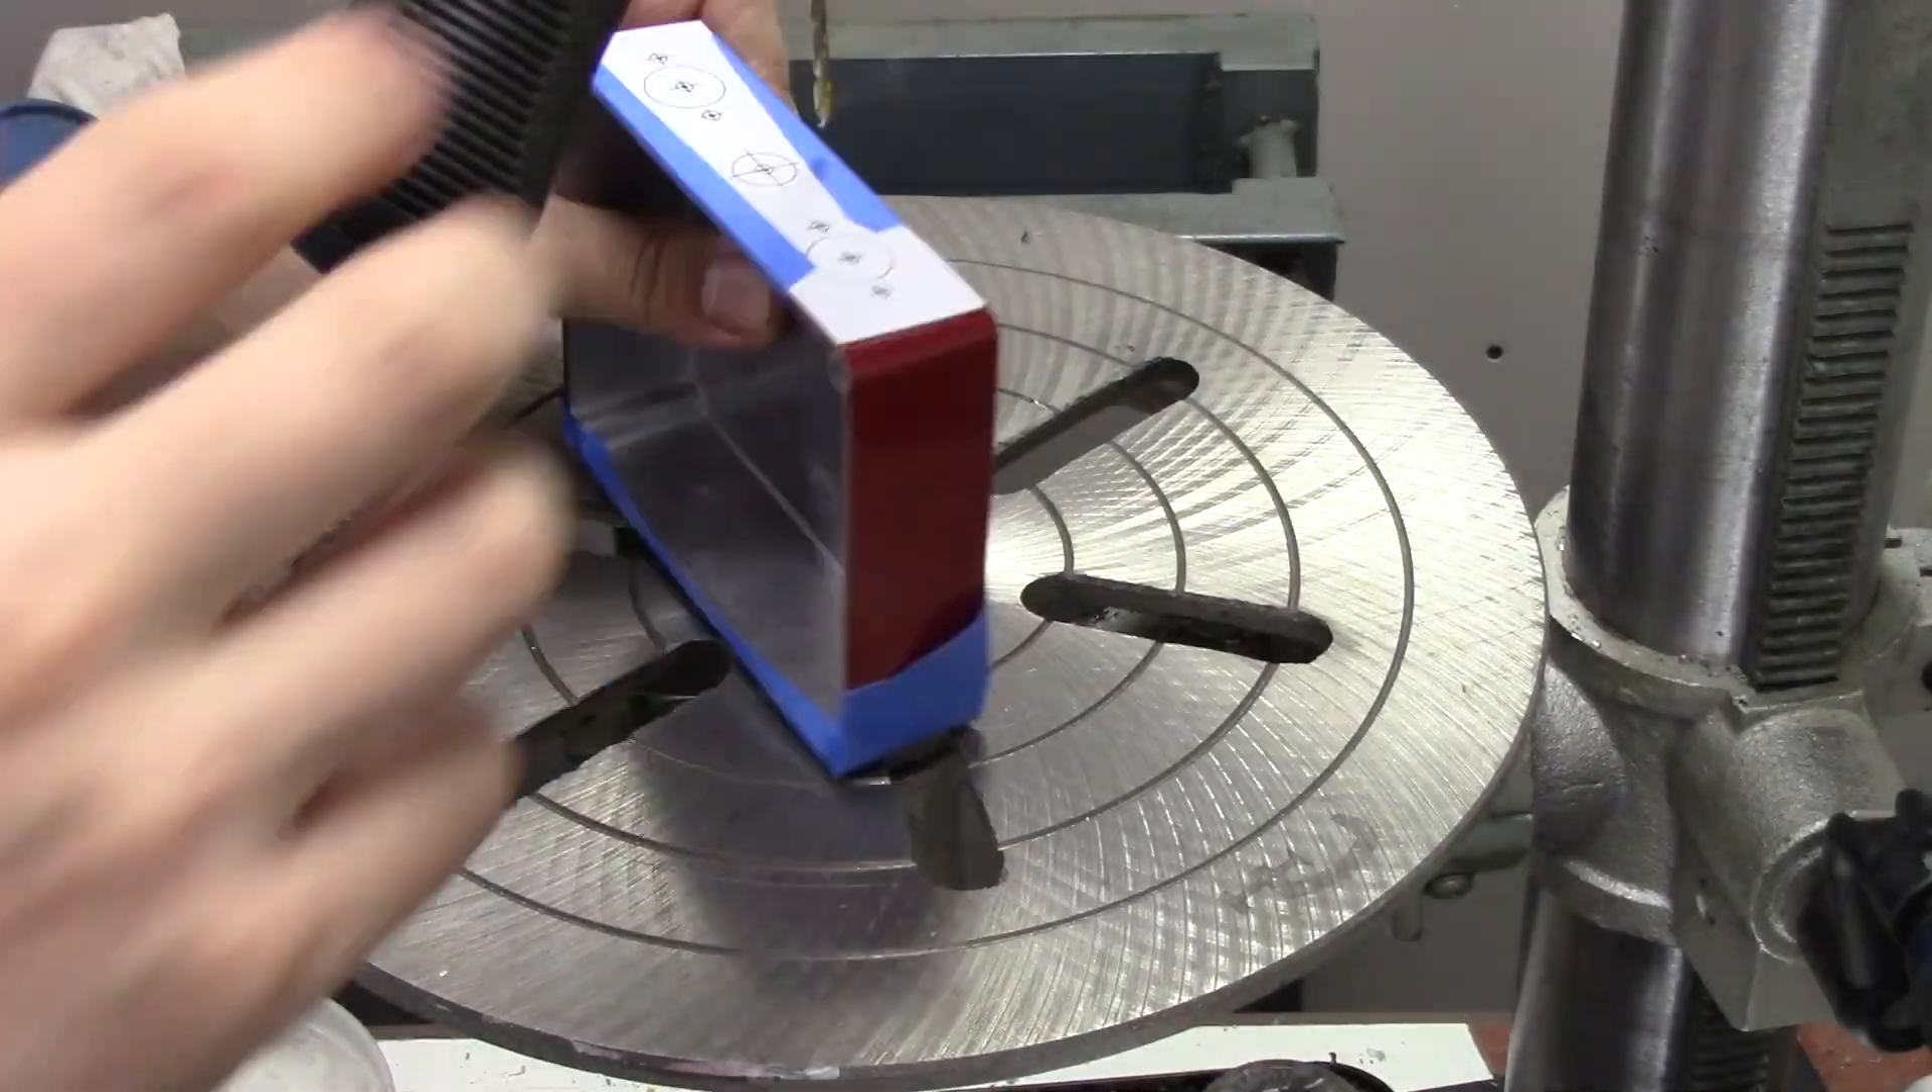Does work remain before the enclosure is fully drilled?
Yes.